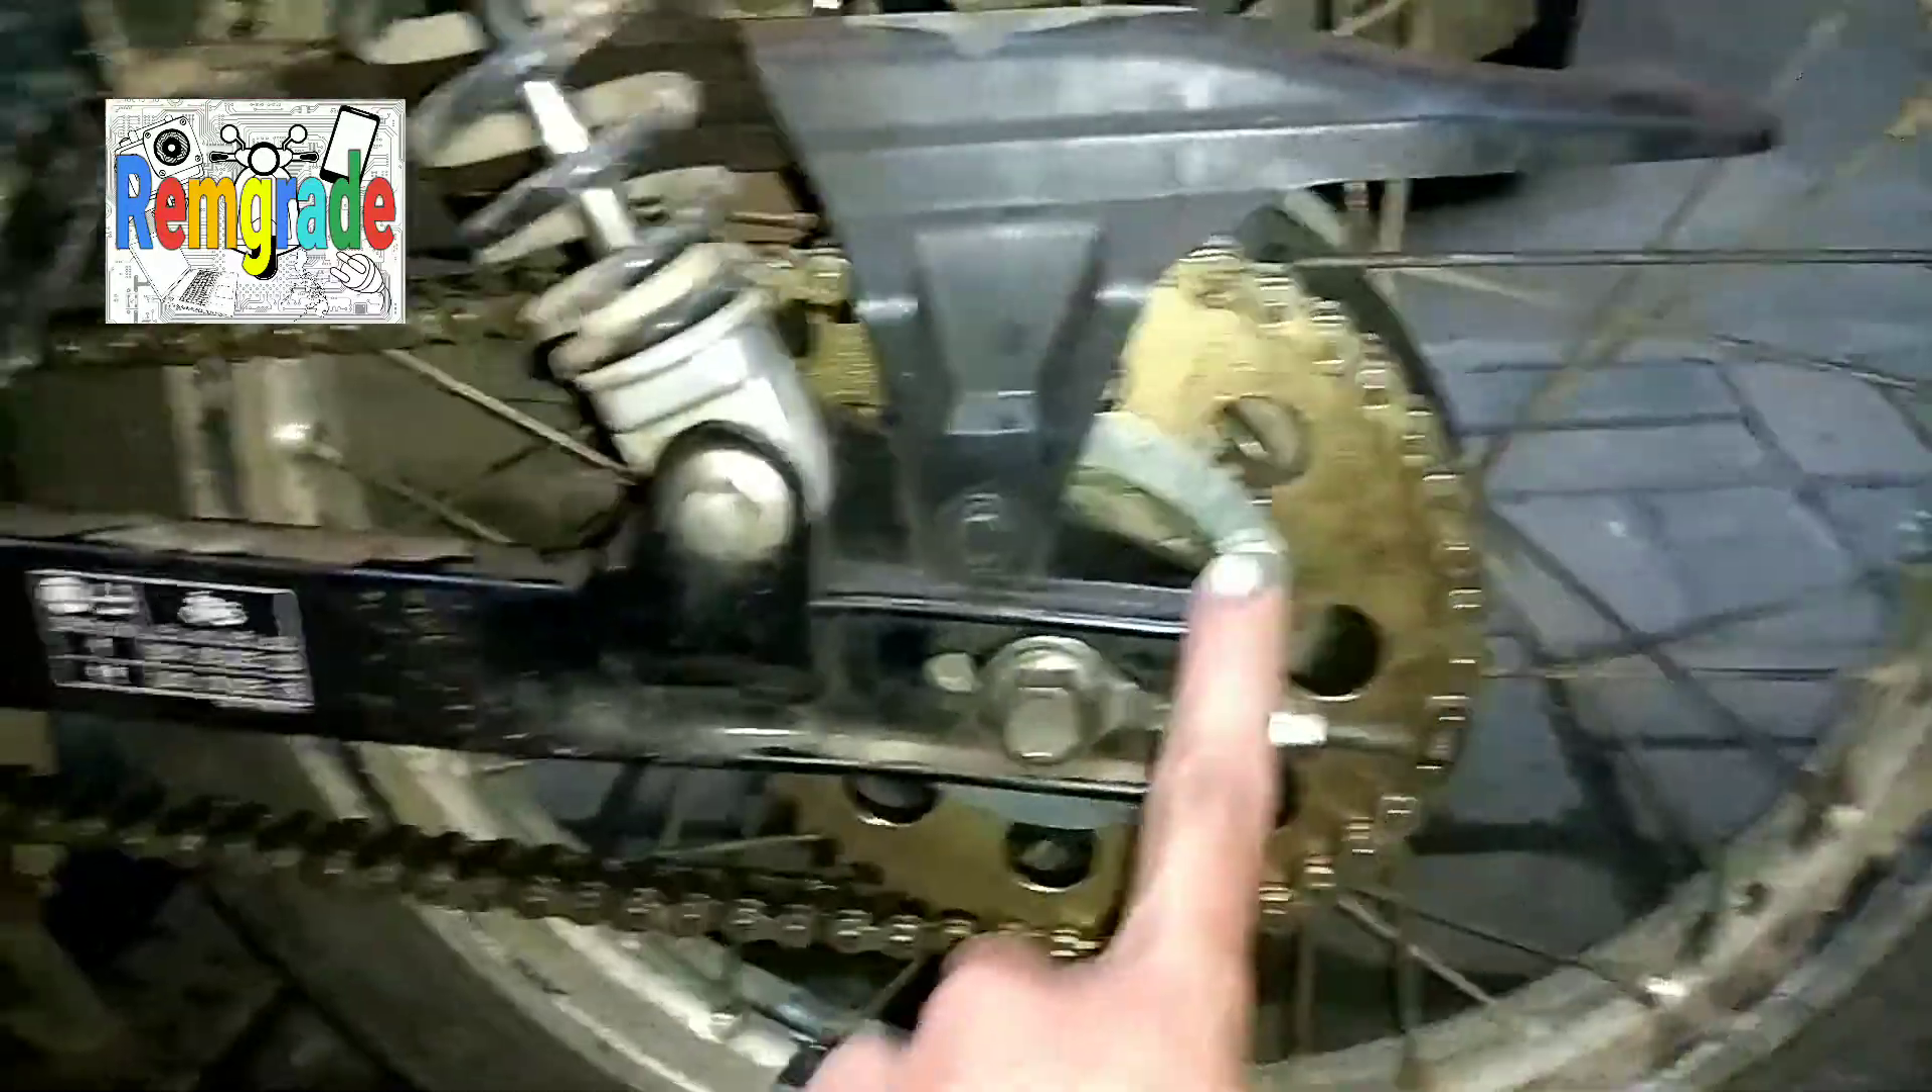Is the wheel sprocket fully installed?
Yes.